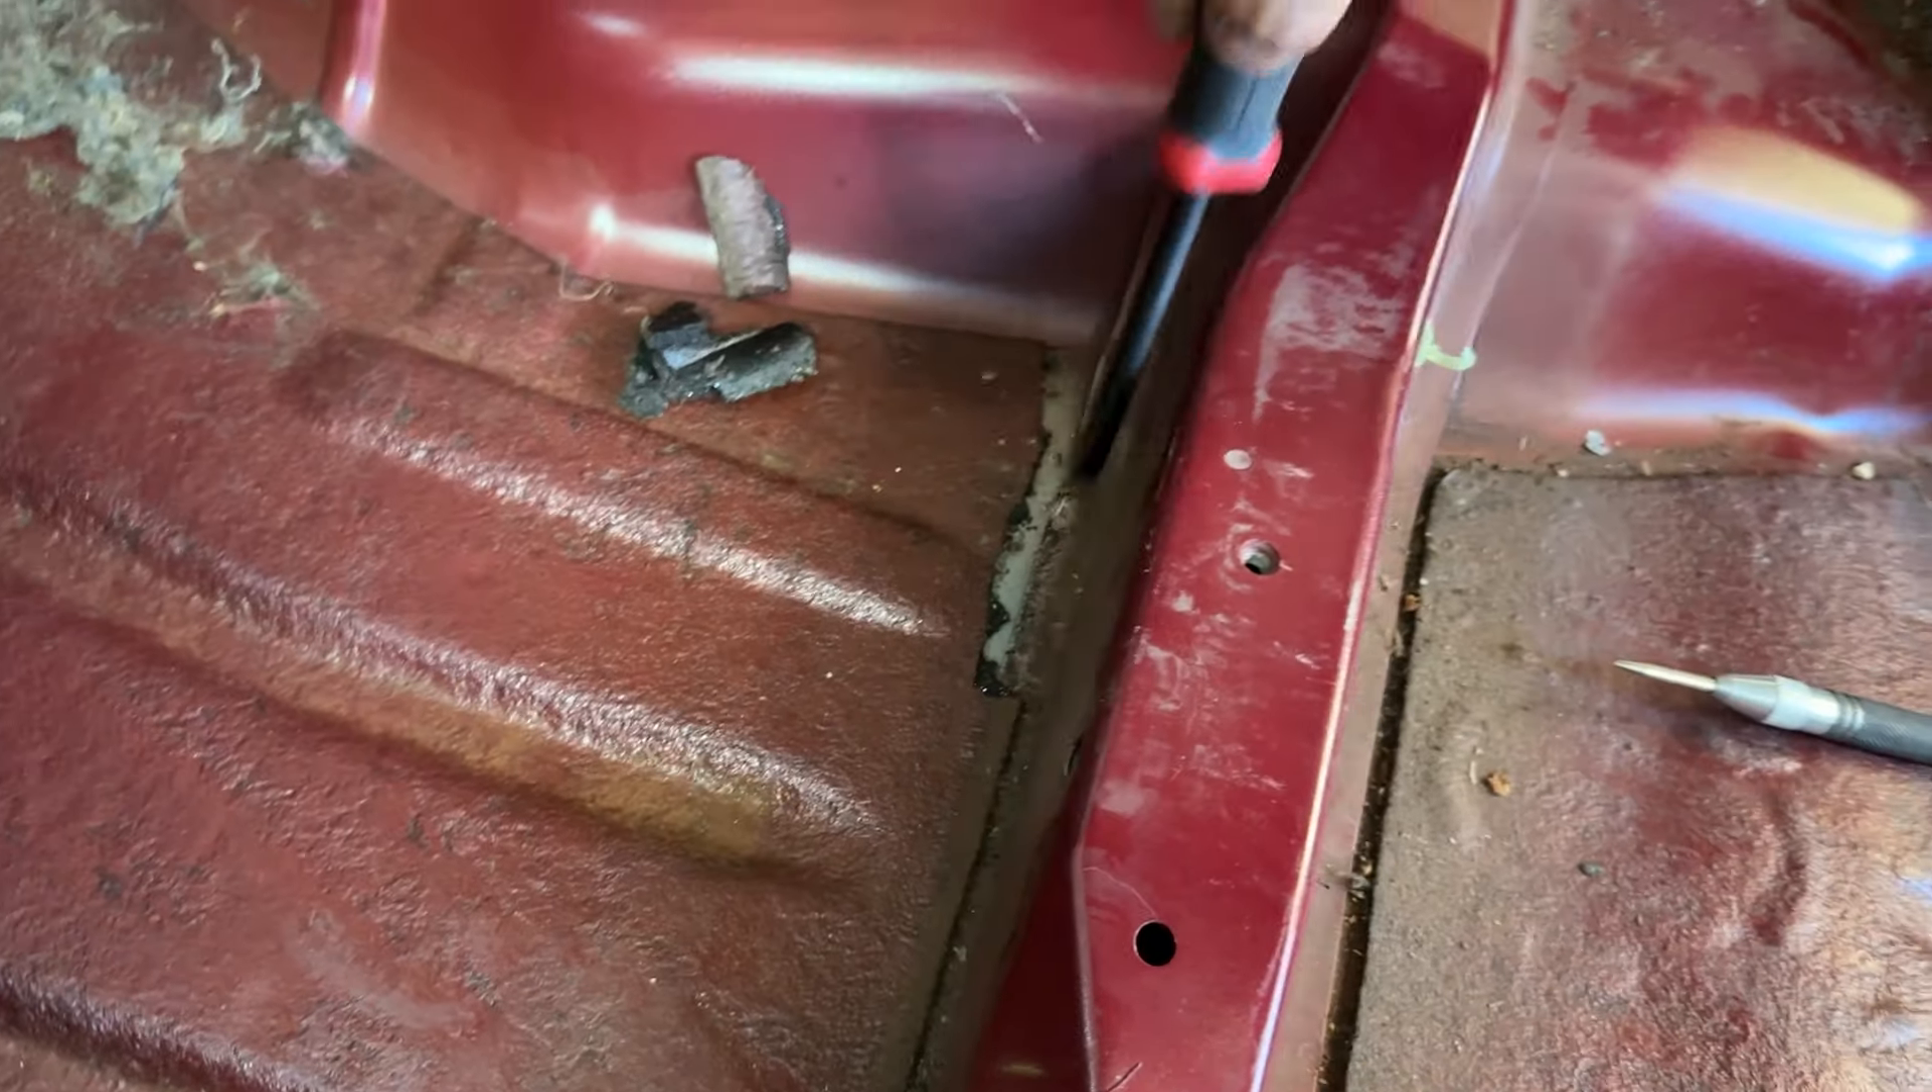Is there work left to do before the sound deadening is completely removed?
Yes.